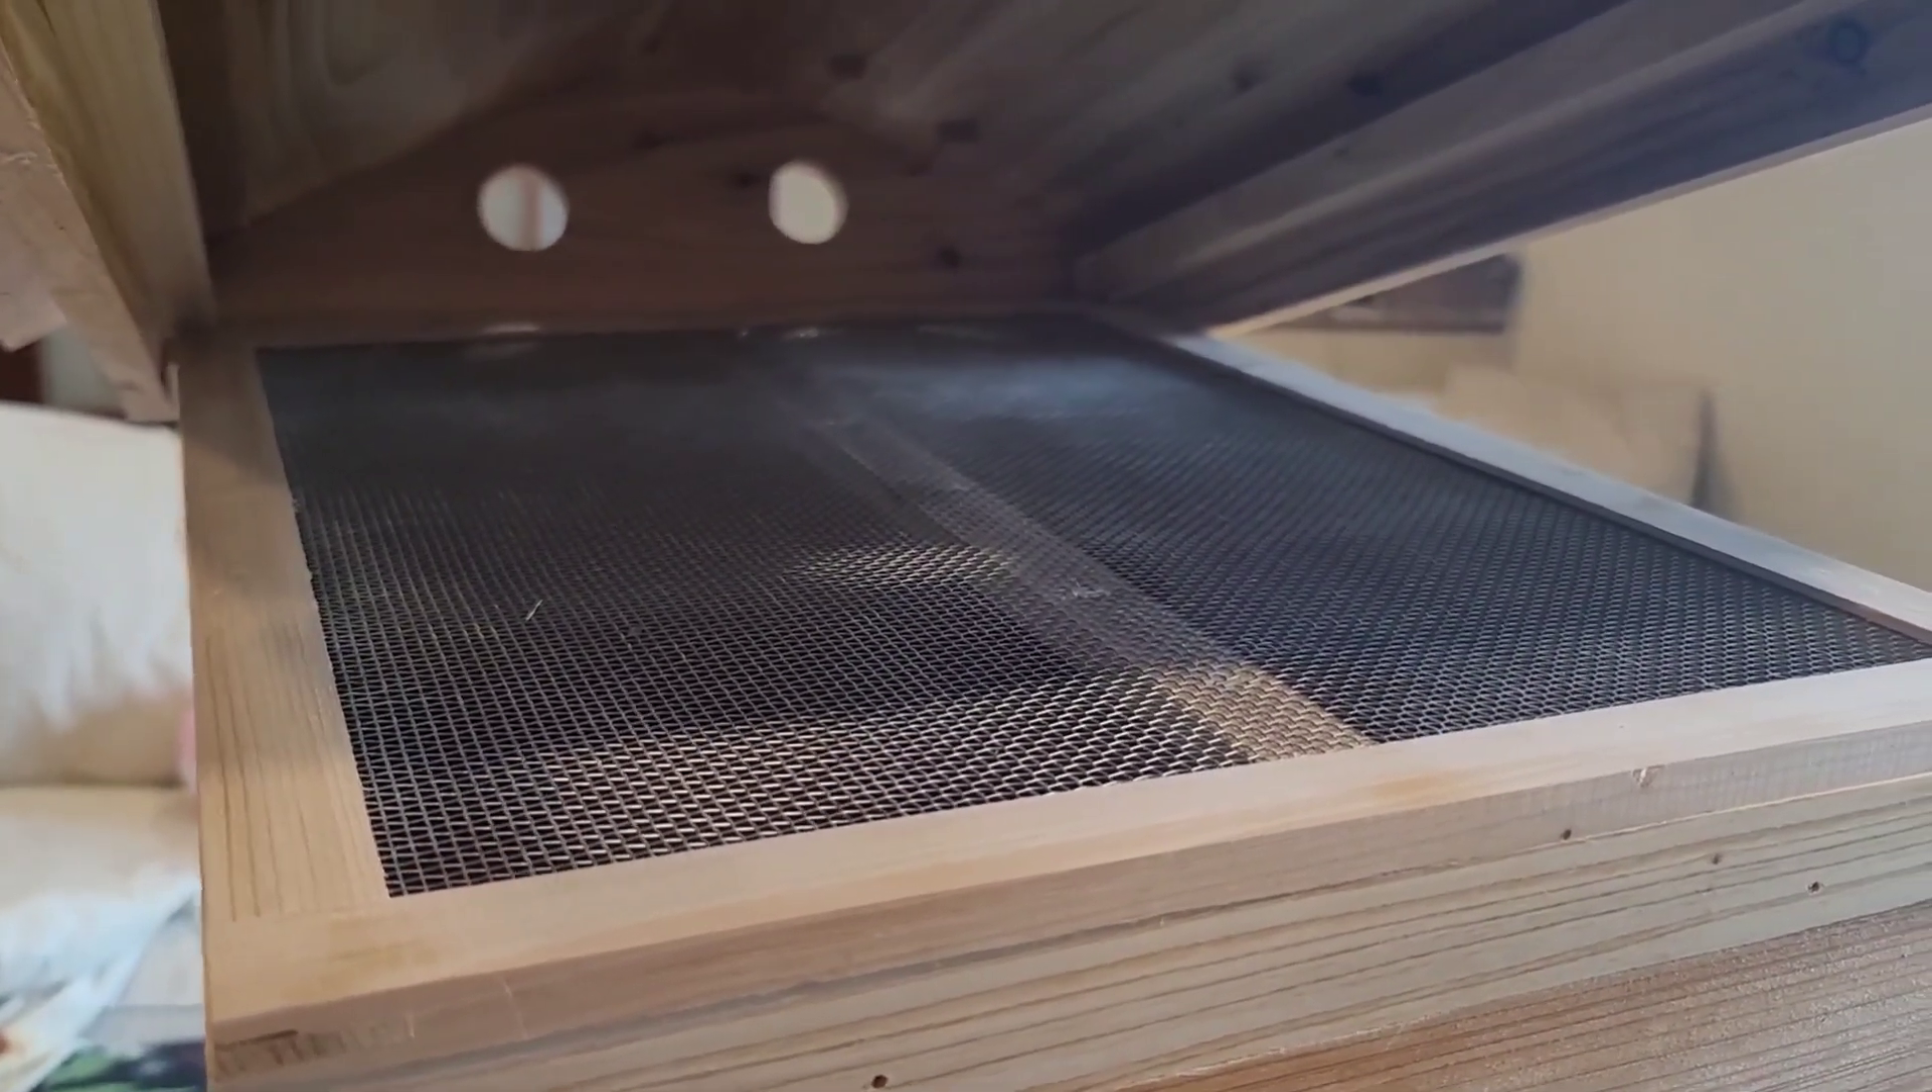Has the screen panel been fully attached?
Yes.